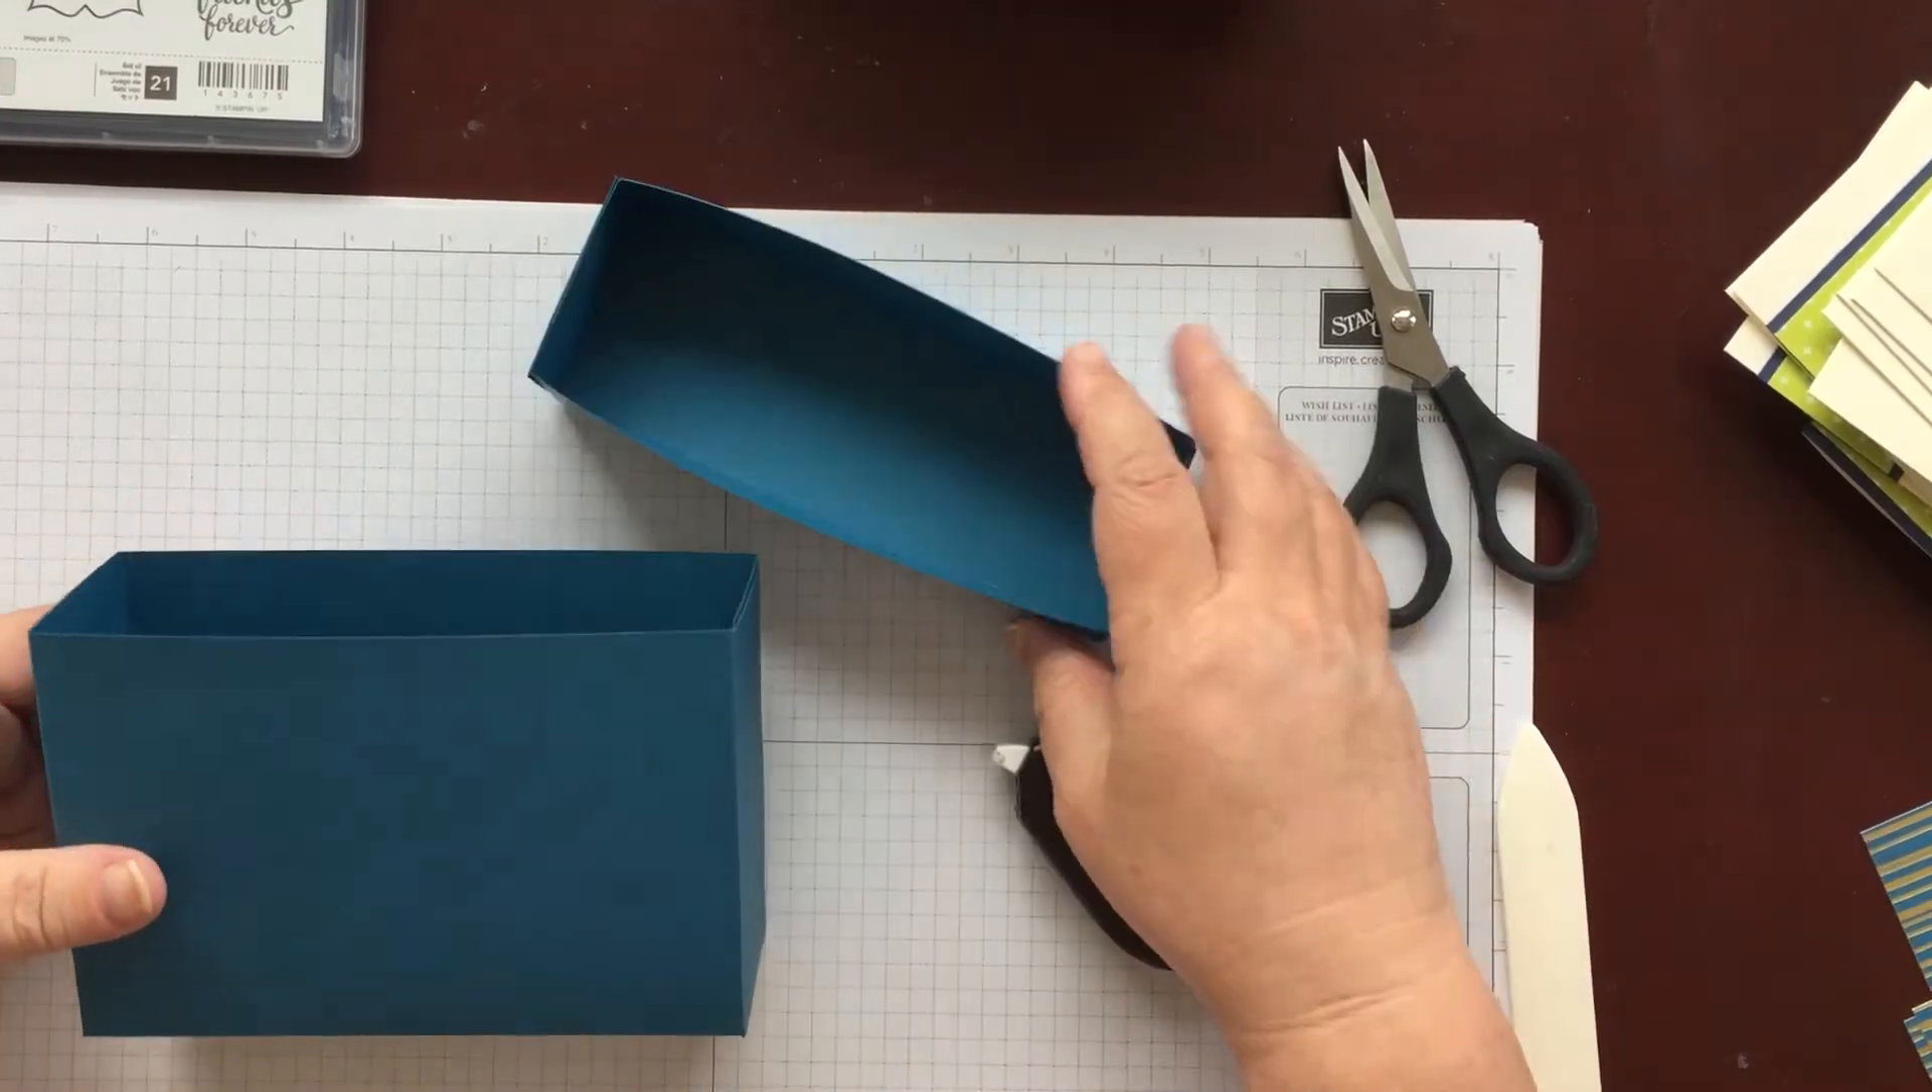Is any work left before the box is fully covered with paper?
Yes.